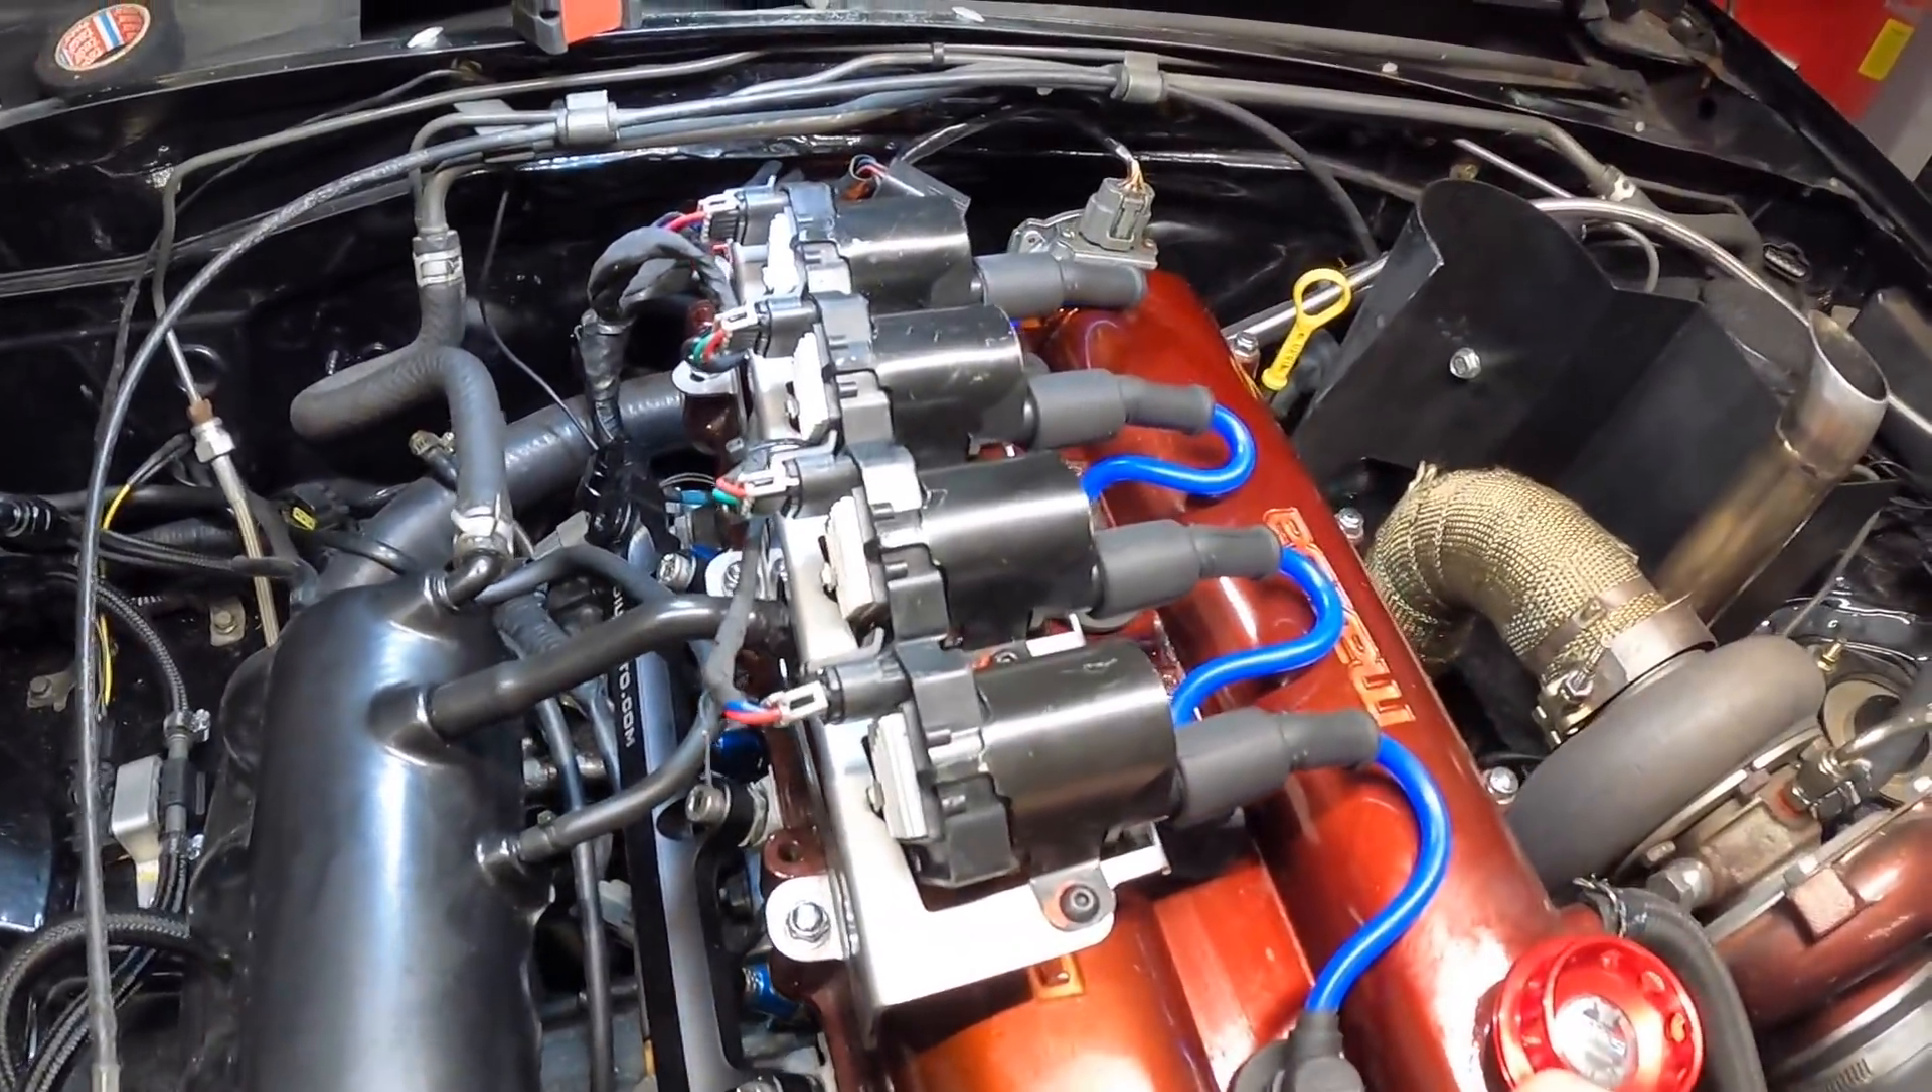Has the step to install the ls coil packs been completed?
Yes.